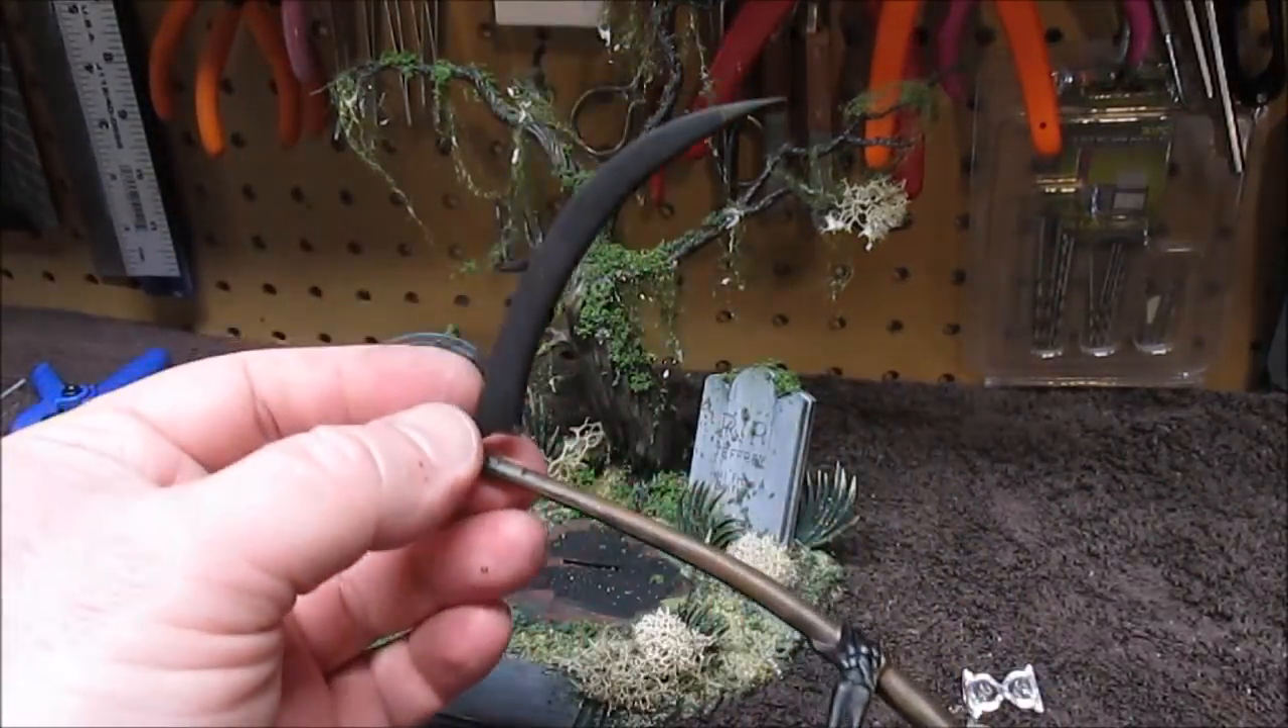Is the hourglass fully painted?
No.